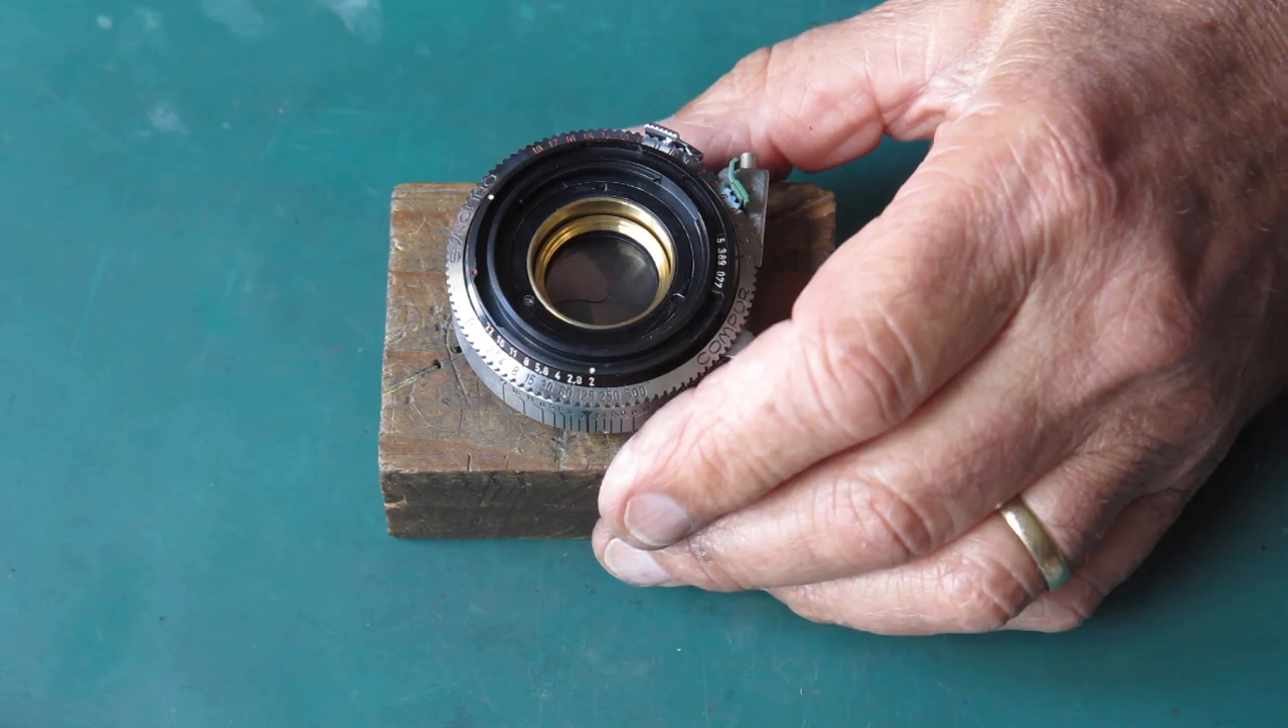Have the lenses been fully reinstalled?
No.